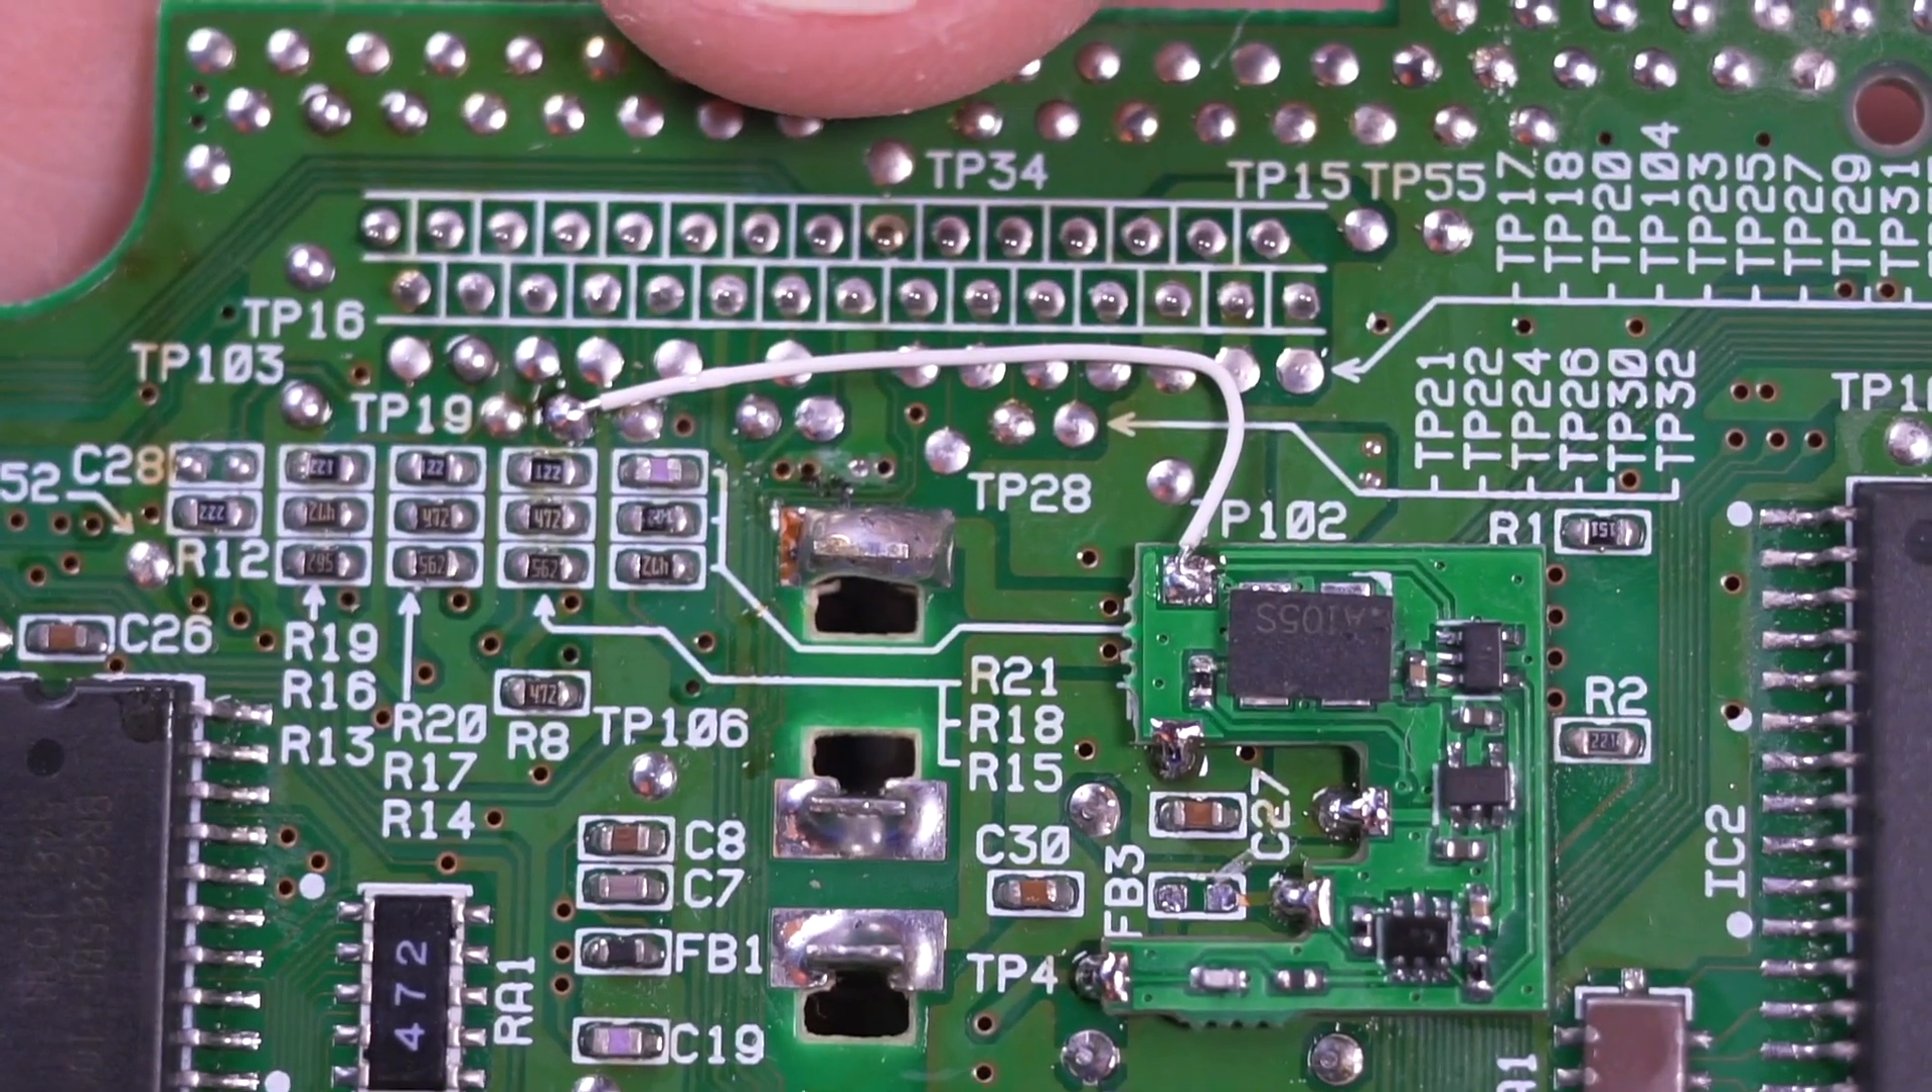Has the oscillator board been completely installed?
Yes.